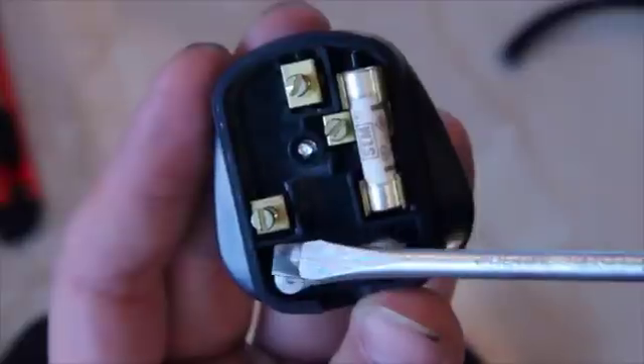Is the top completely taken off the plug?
Yes.